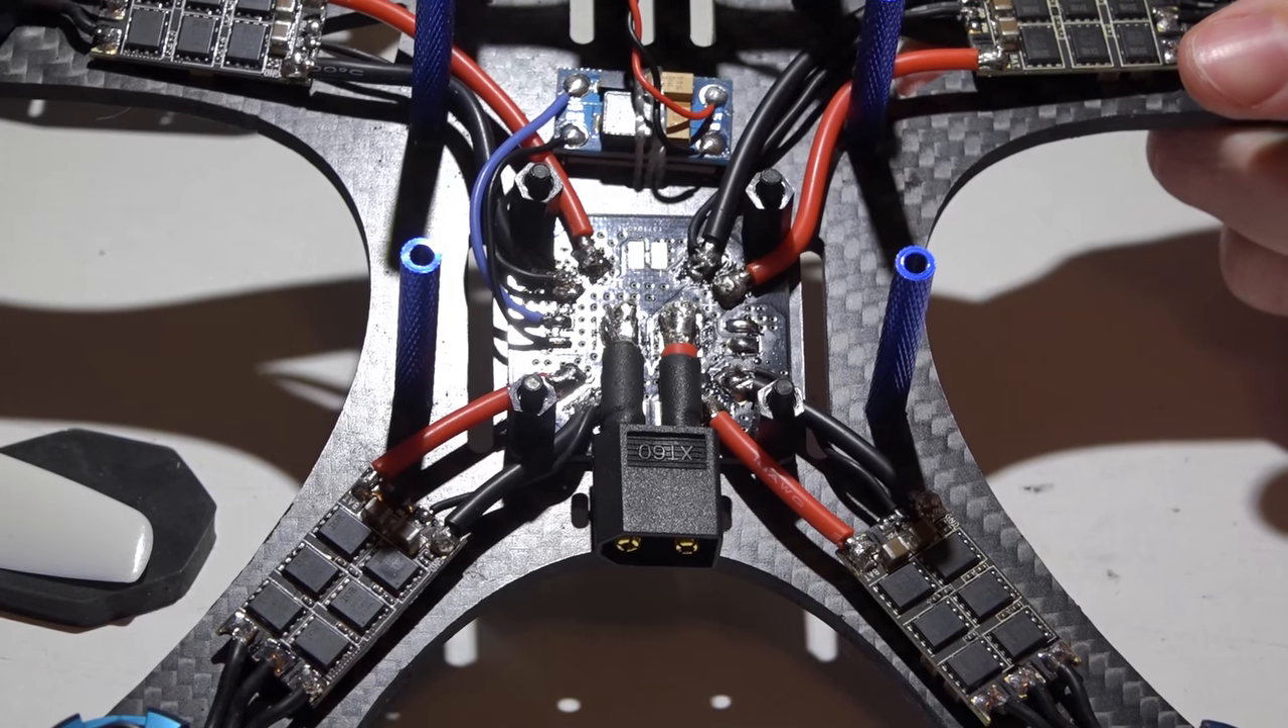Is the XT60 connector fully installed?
Yes.